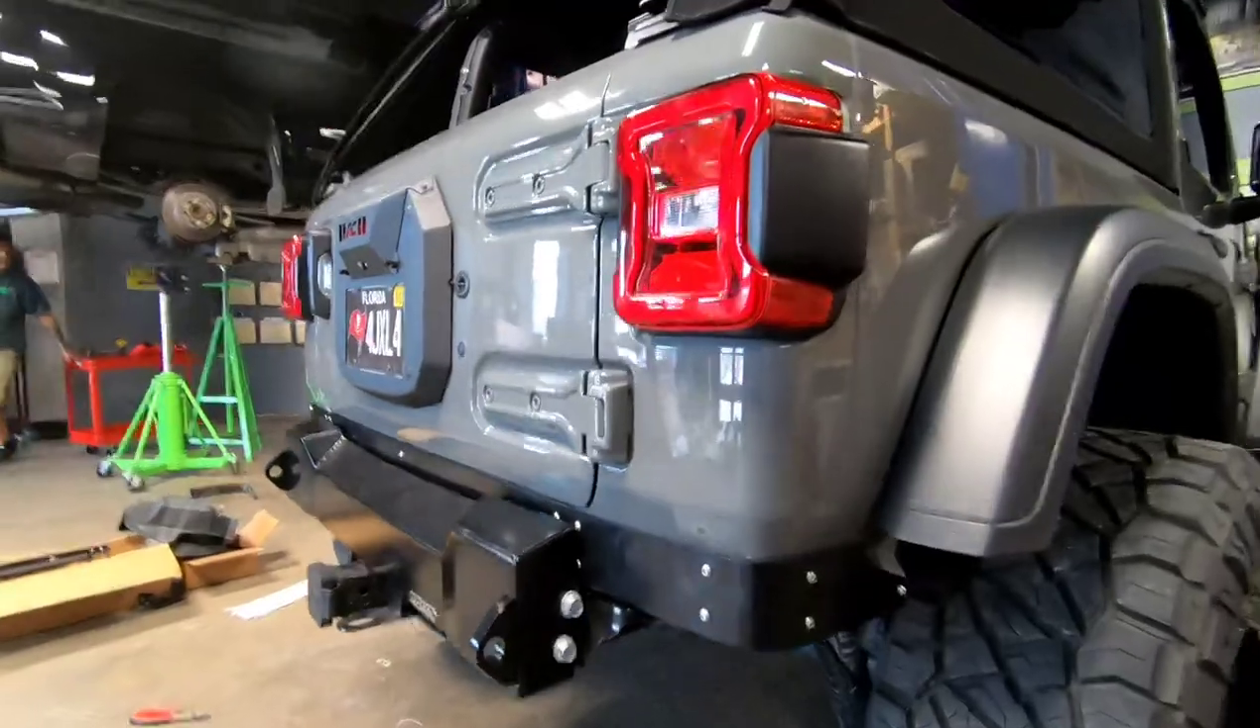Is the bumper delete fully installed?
Yes.